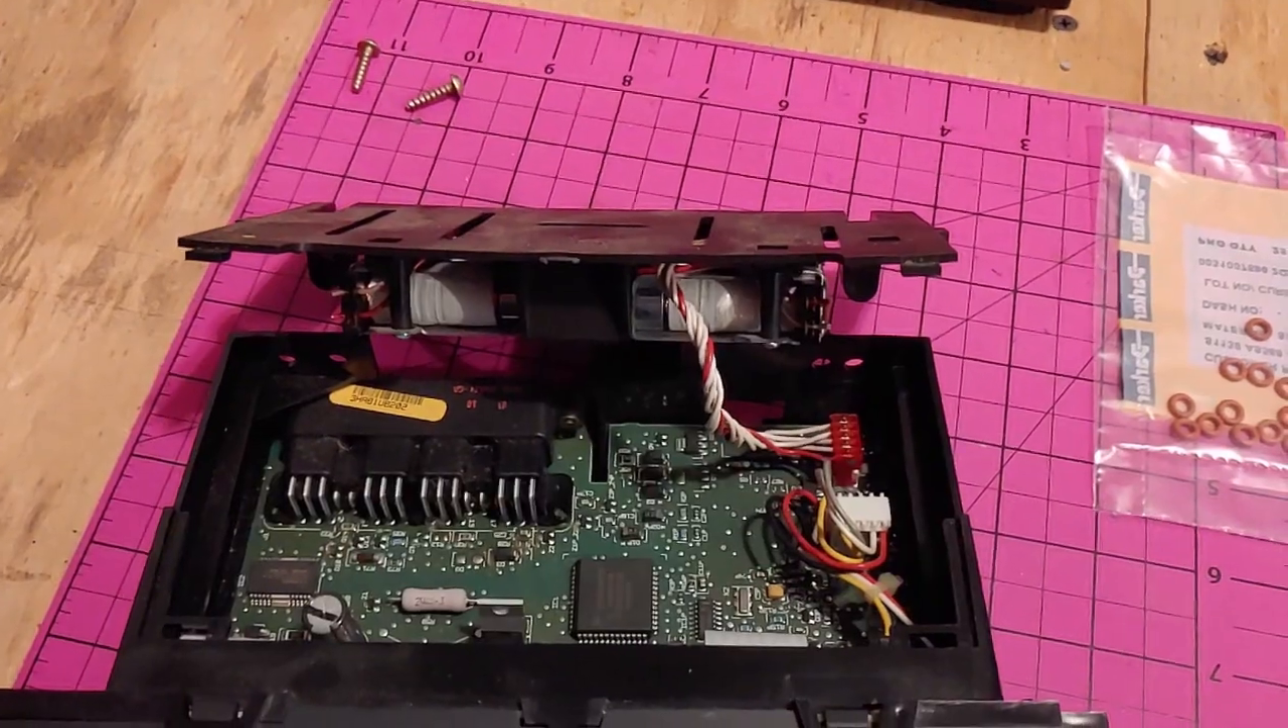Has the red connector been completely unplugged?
No.